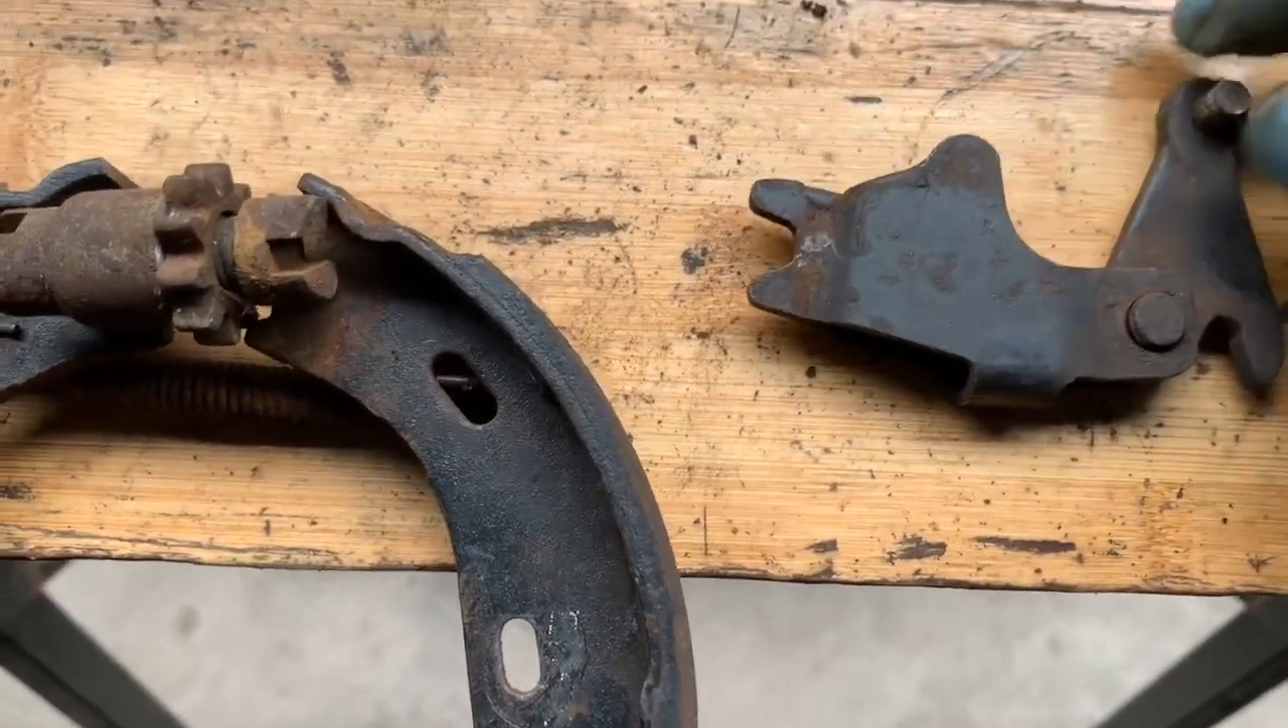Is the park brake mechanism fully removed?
Yes.